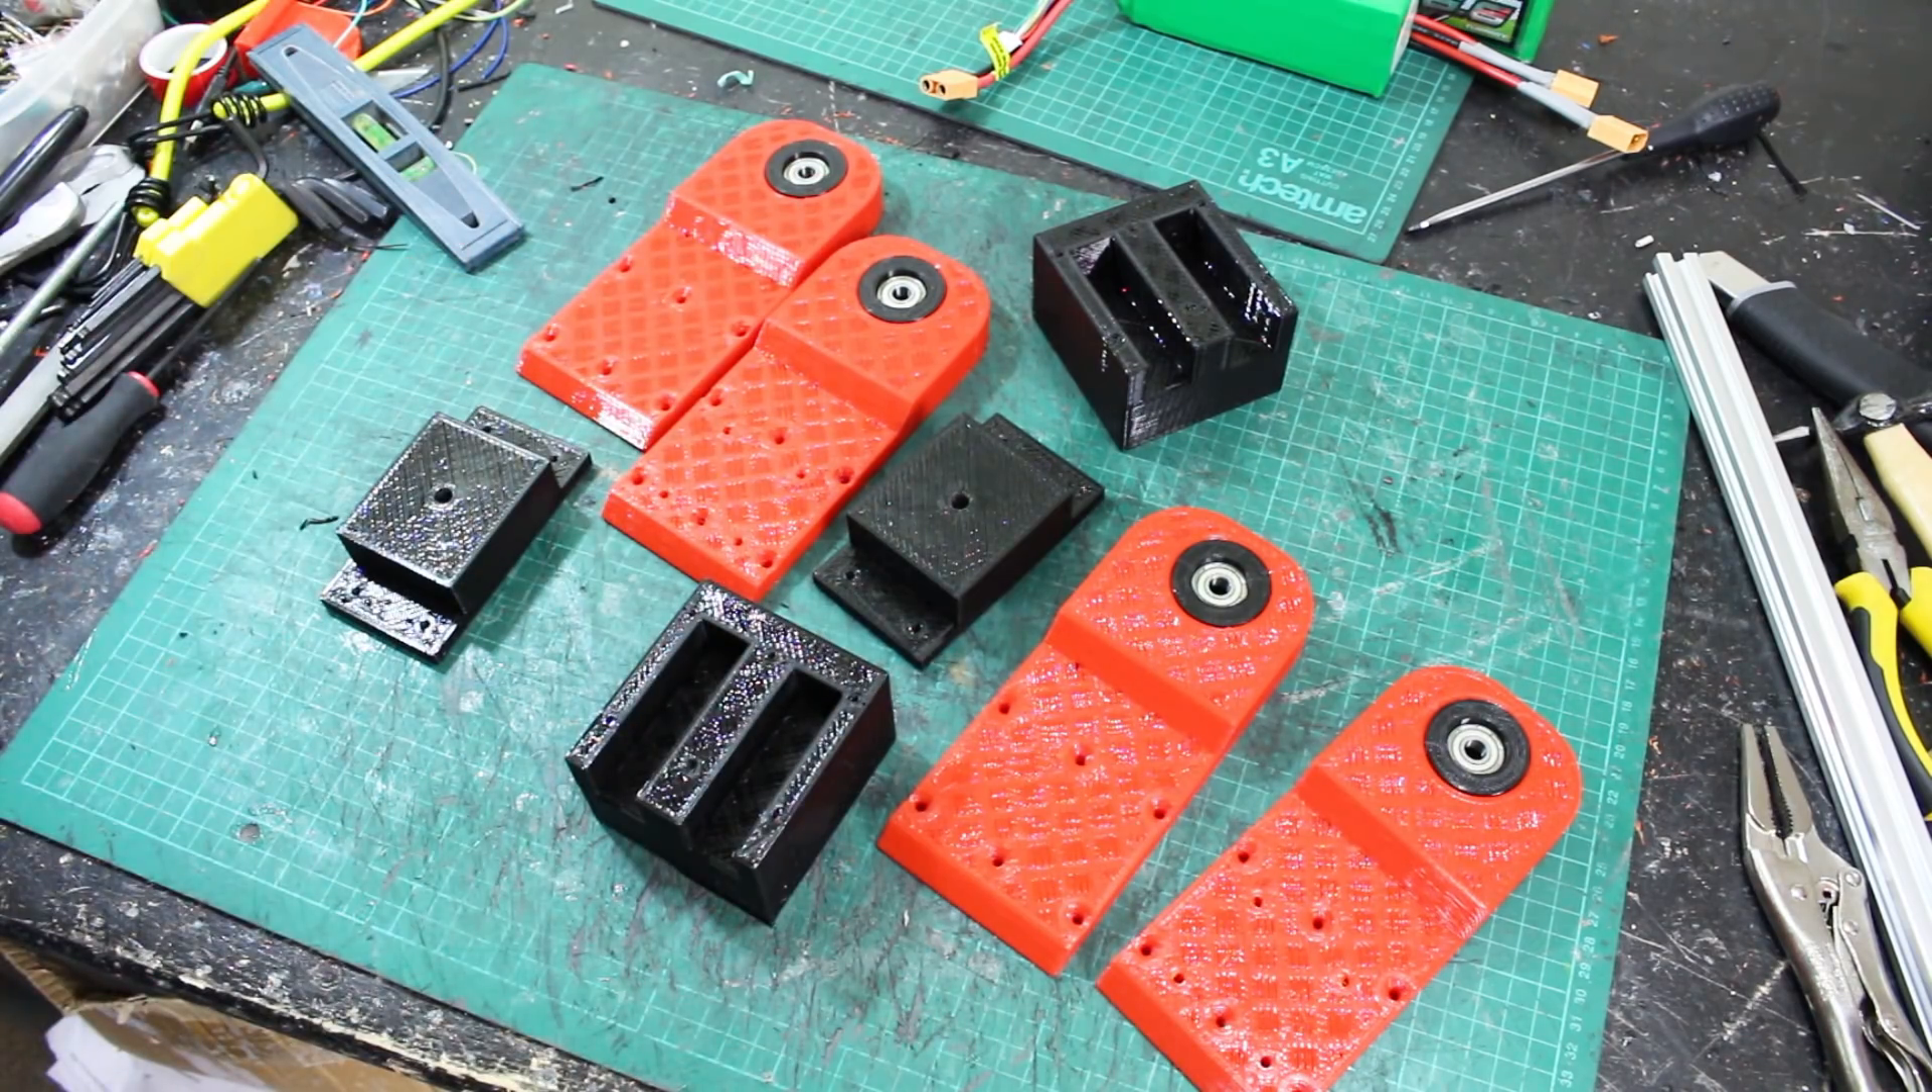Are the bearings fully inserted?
Yes.